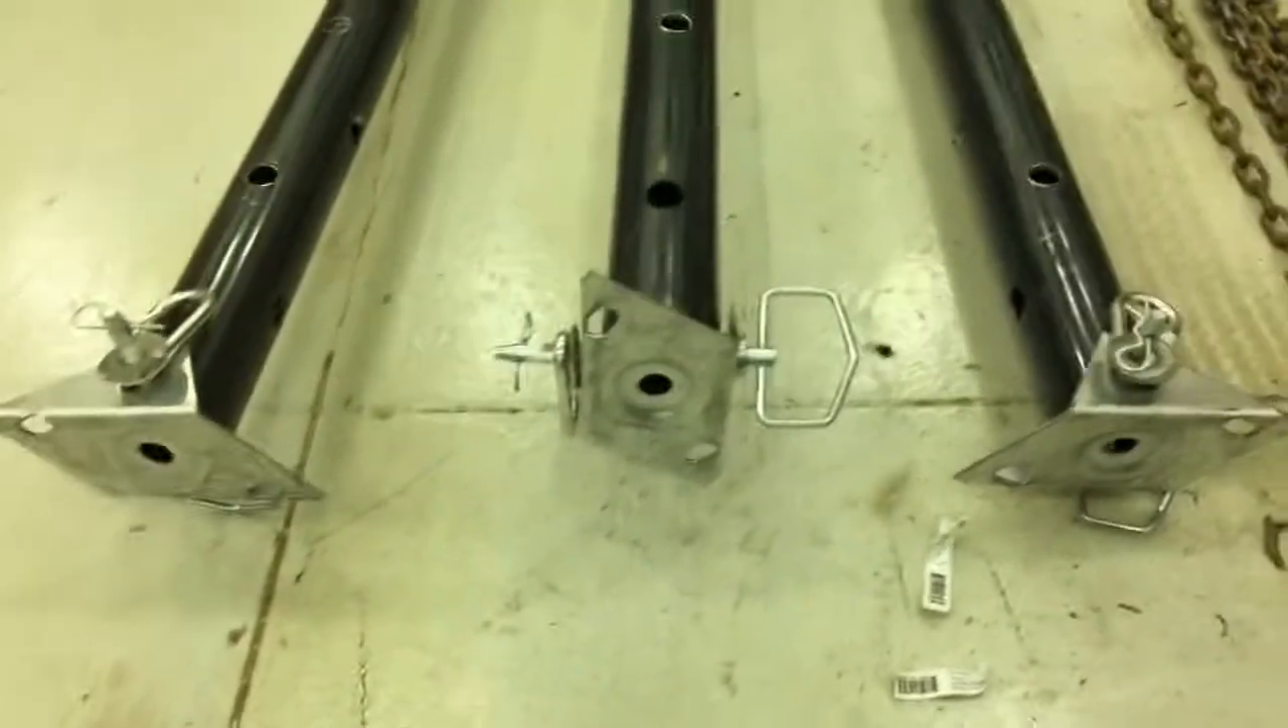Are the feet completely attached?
Yes.